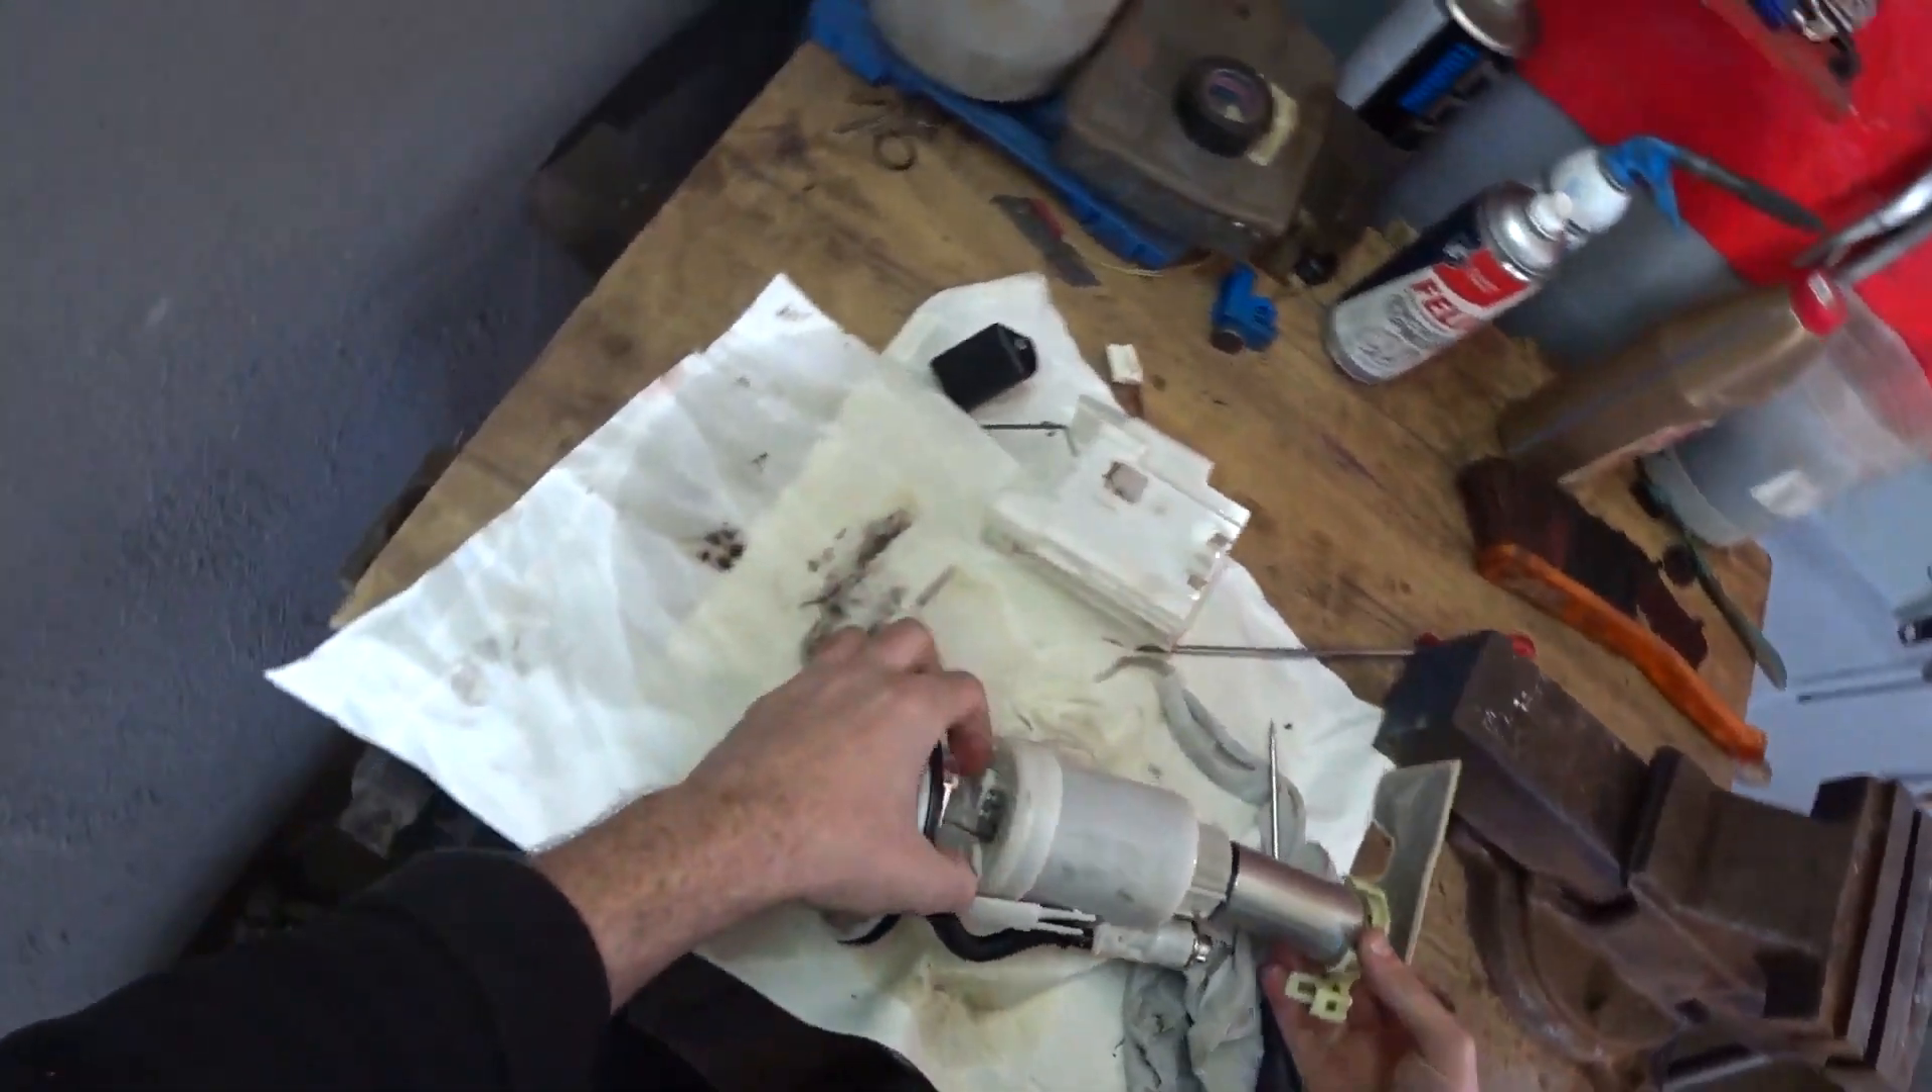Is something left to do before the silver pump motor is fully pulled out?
Yes.